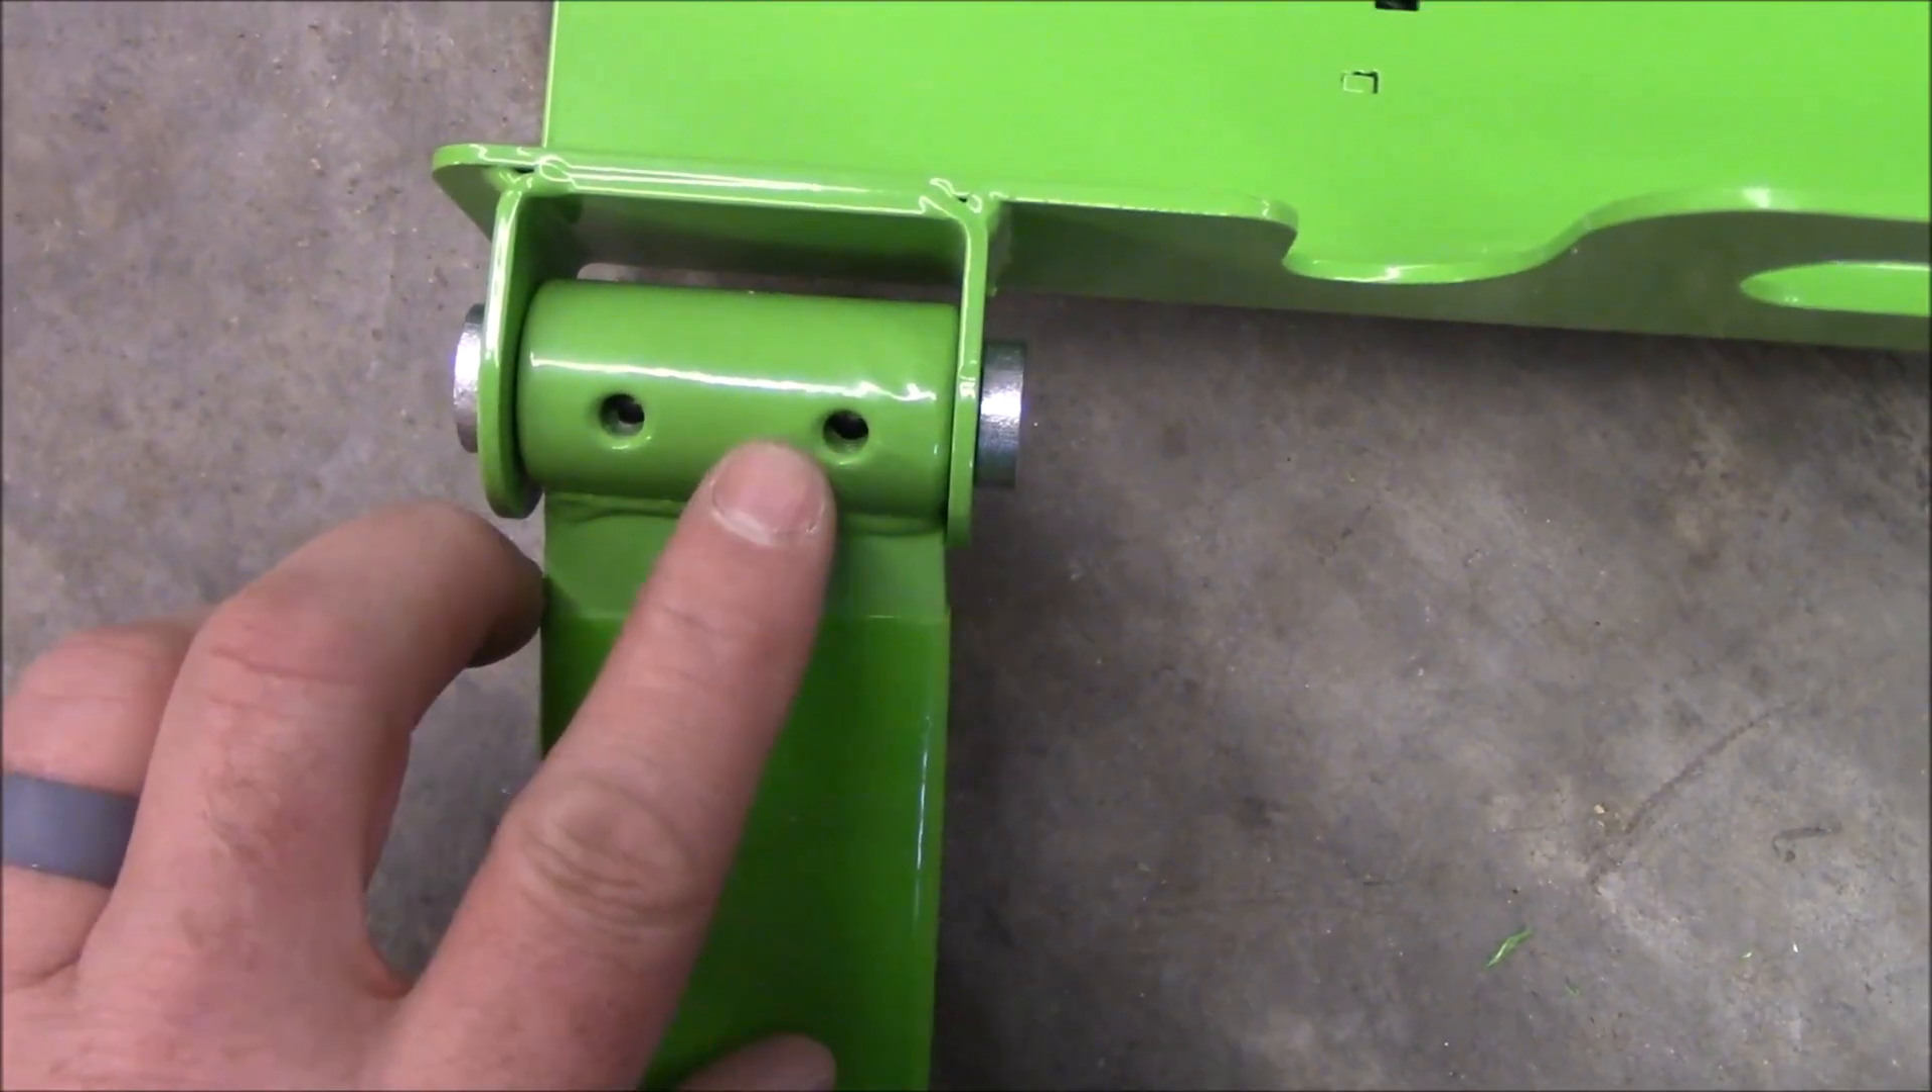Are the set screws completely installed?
No.